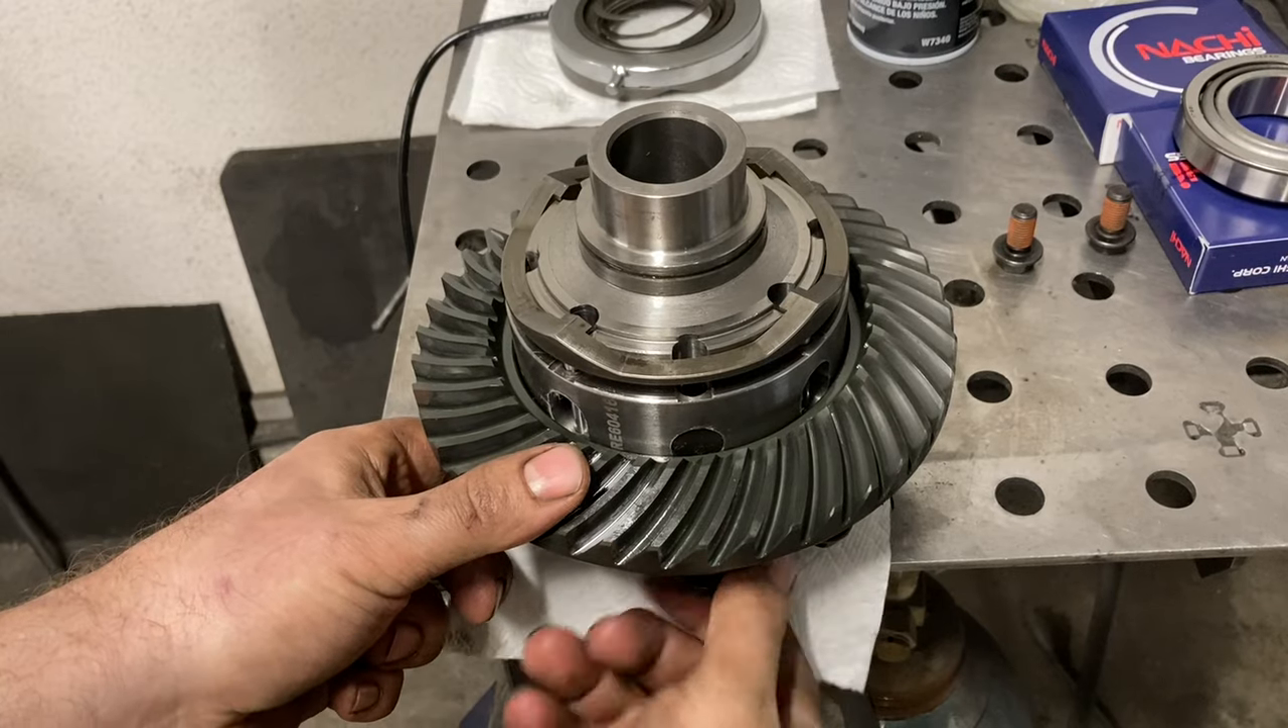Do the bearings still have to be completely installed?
Yes.